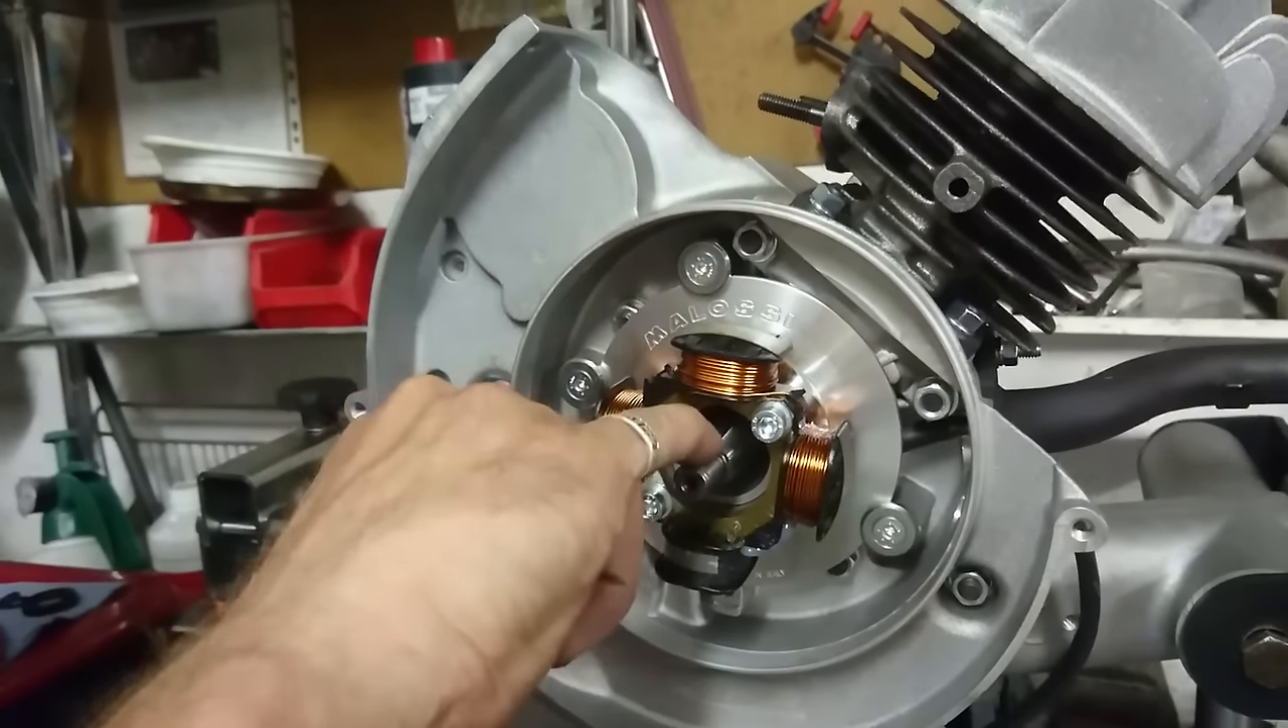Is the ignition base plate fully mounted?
Yes.